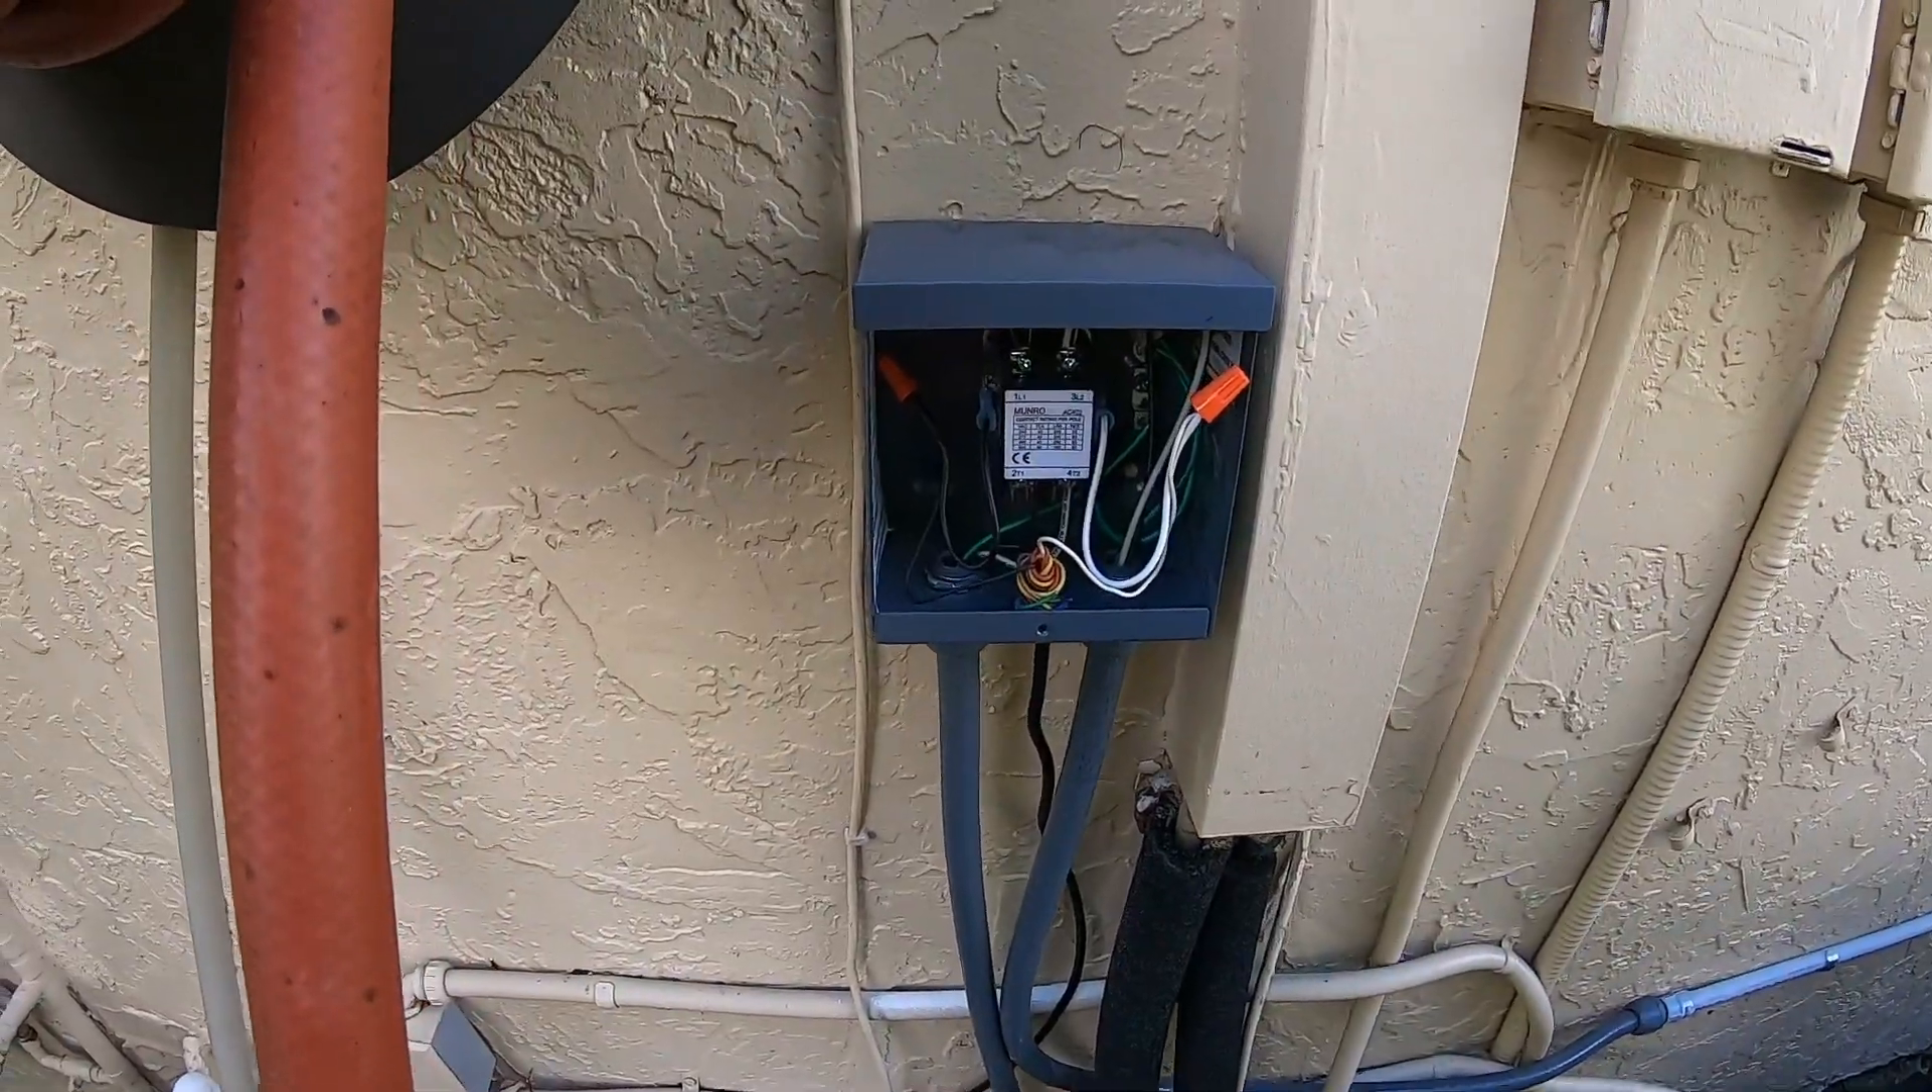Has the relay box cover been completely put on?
No.